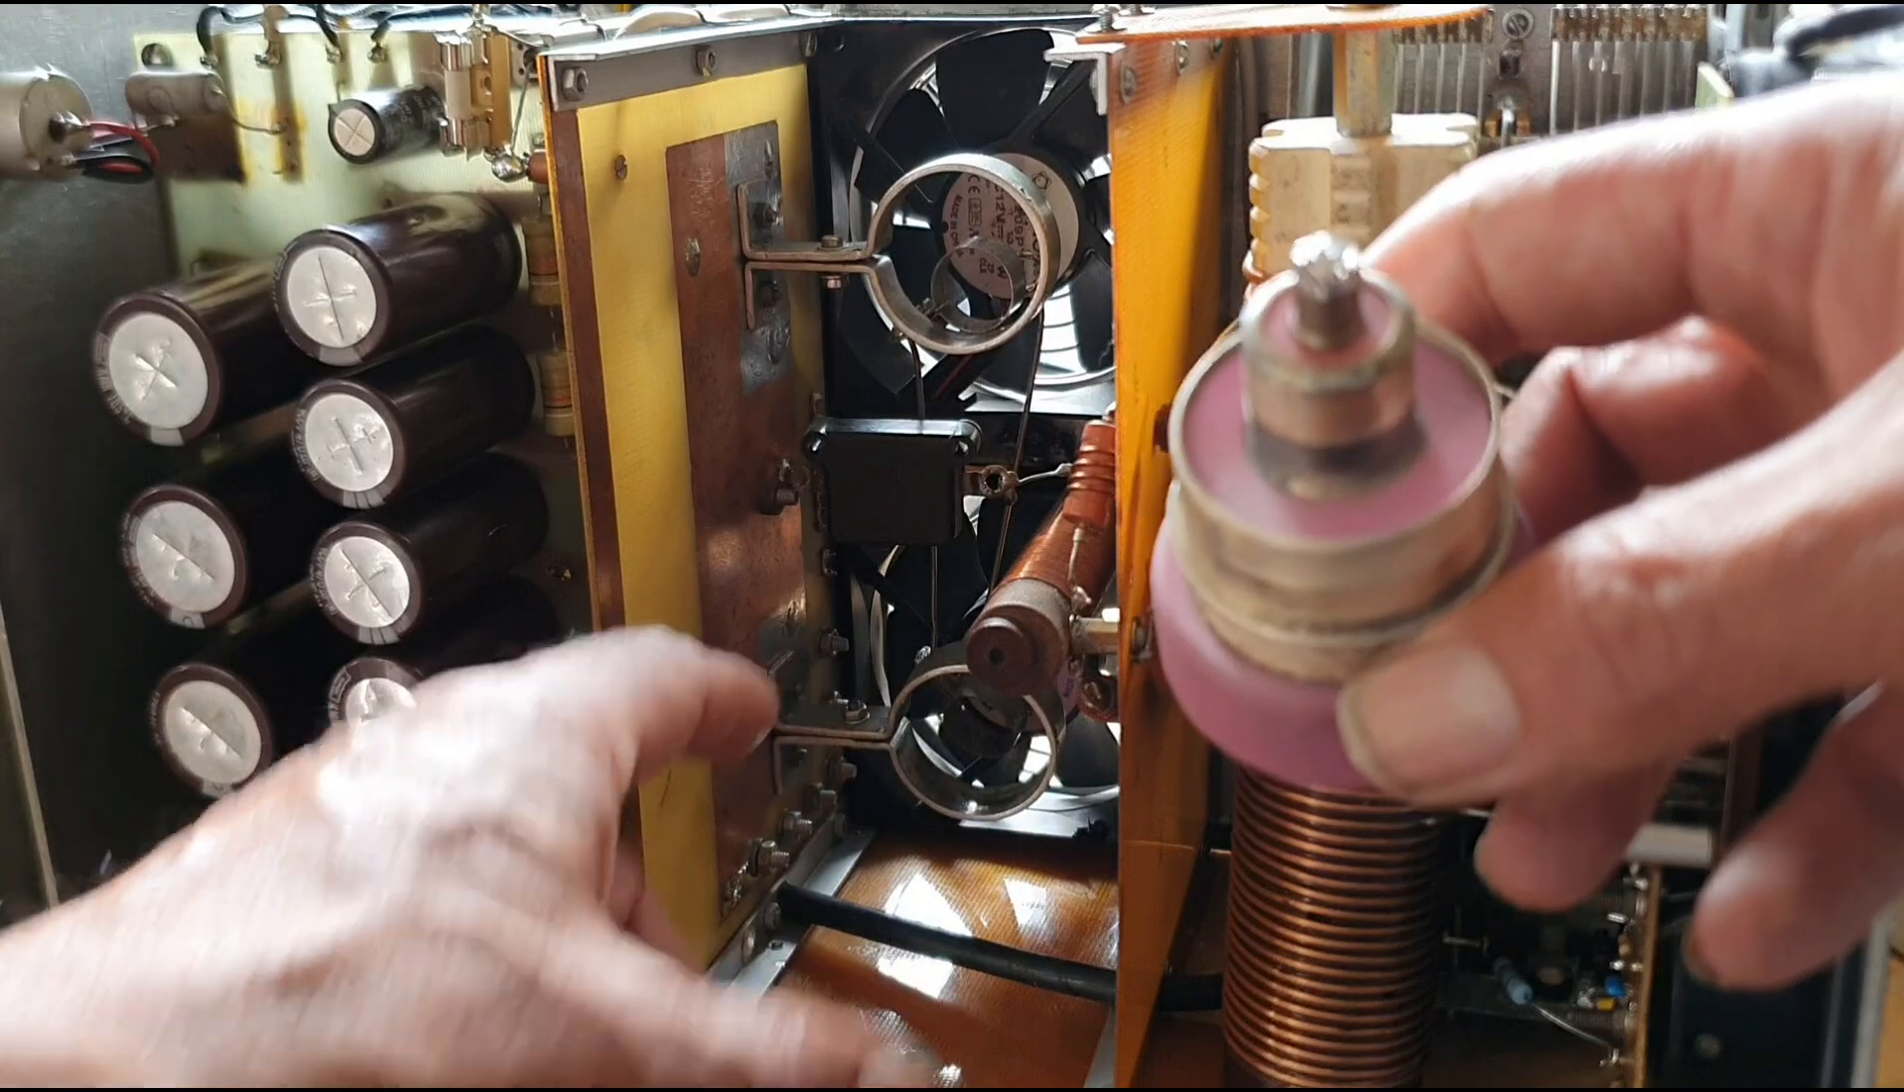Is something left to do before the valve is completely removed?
No.